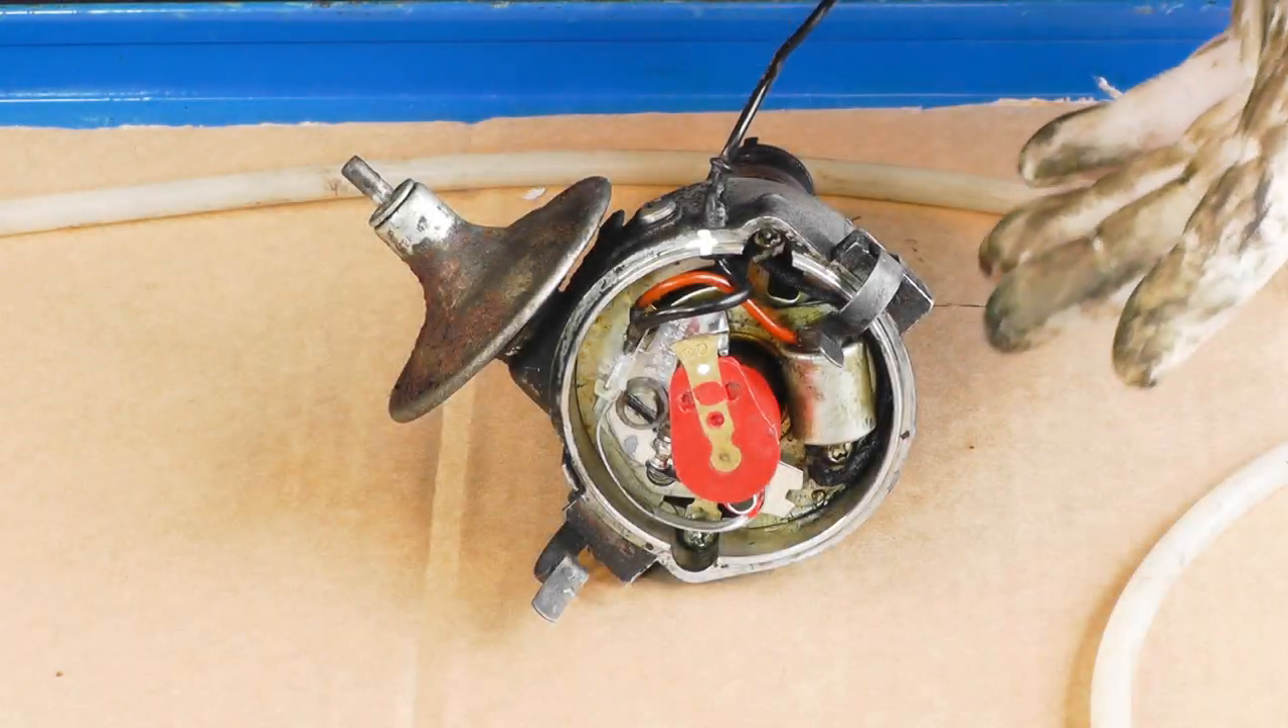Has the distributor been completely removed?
Yes.